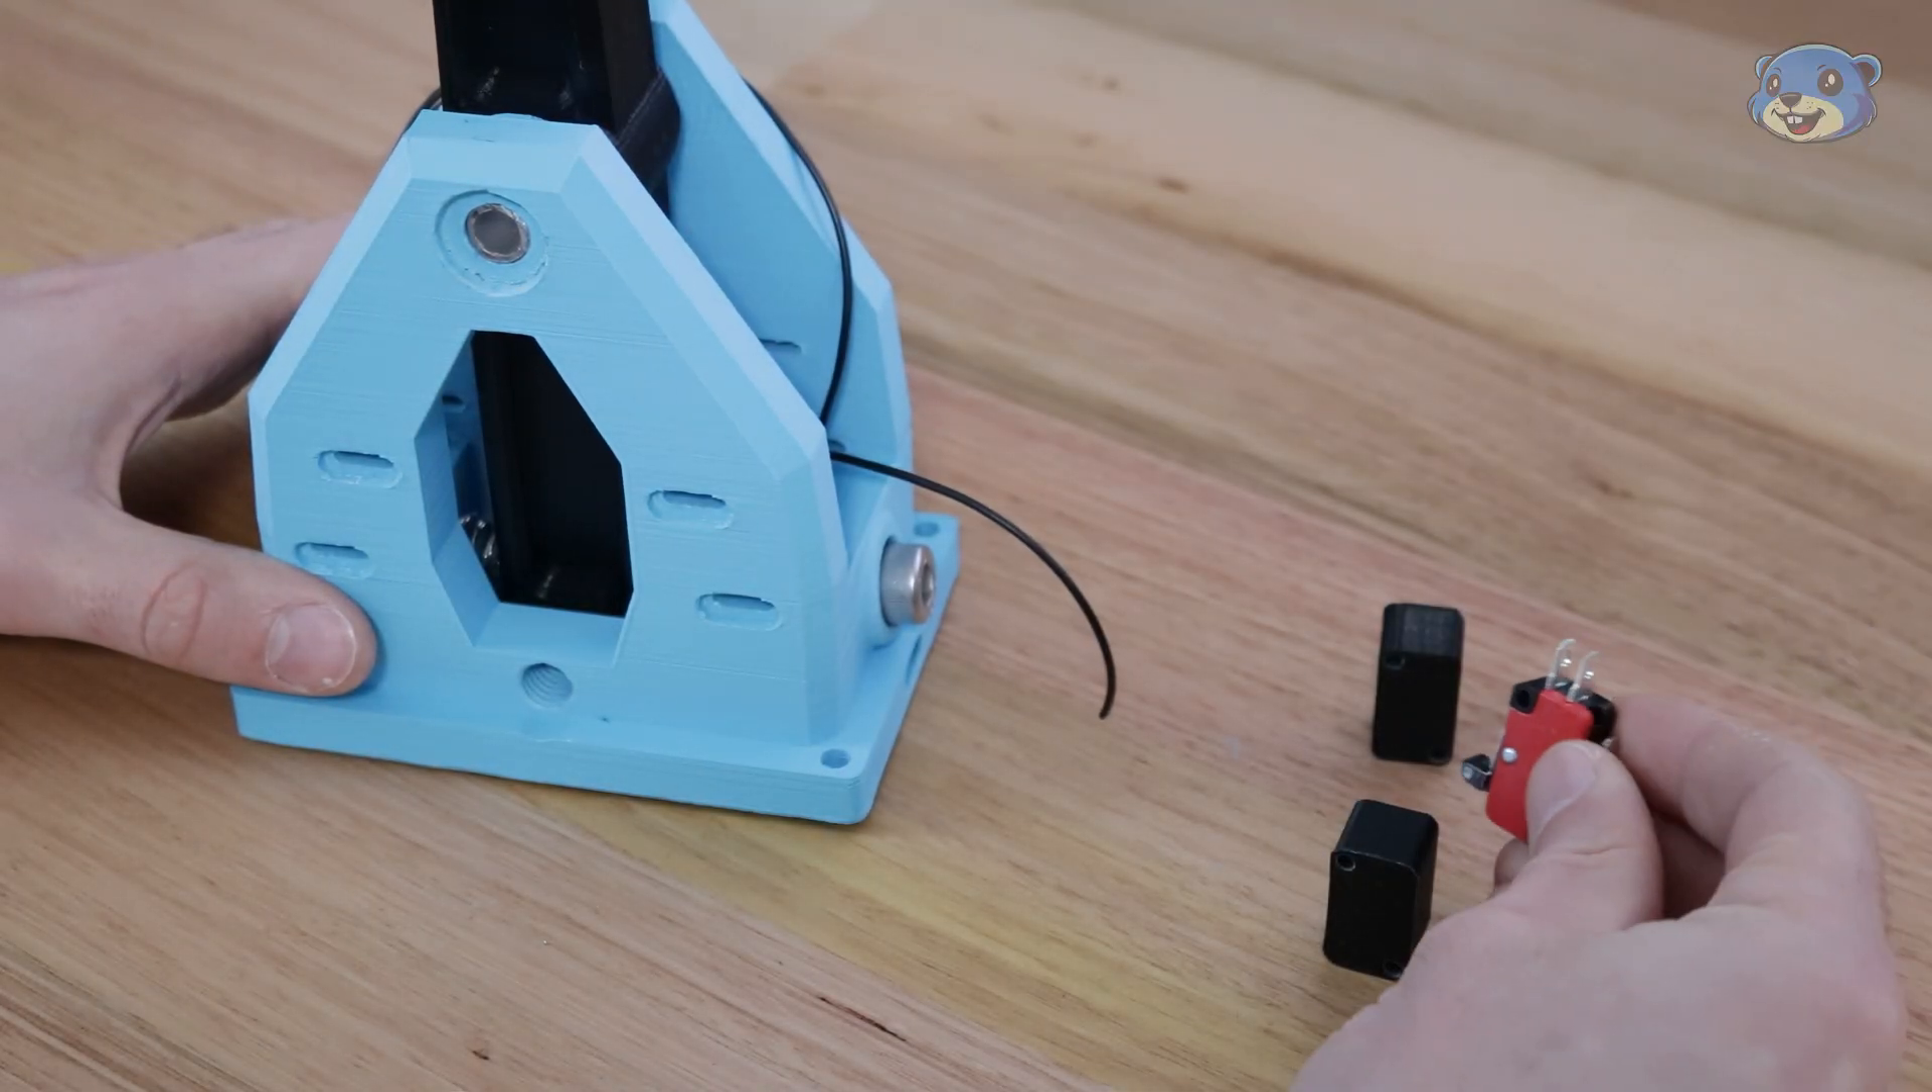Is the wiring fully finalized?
No.